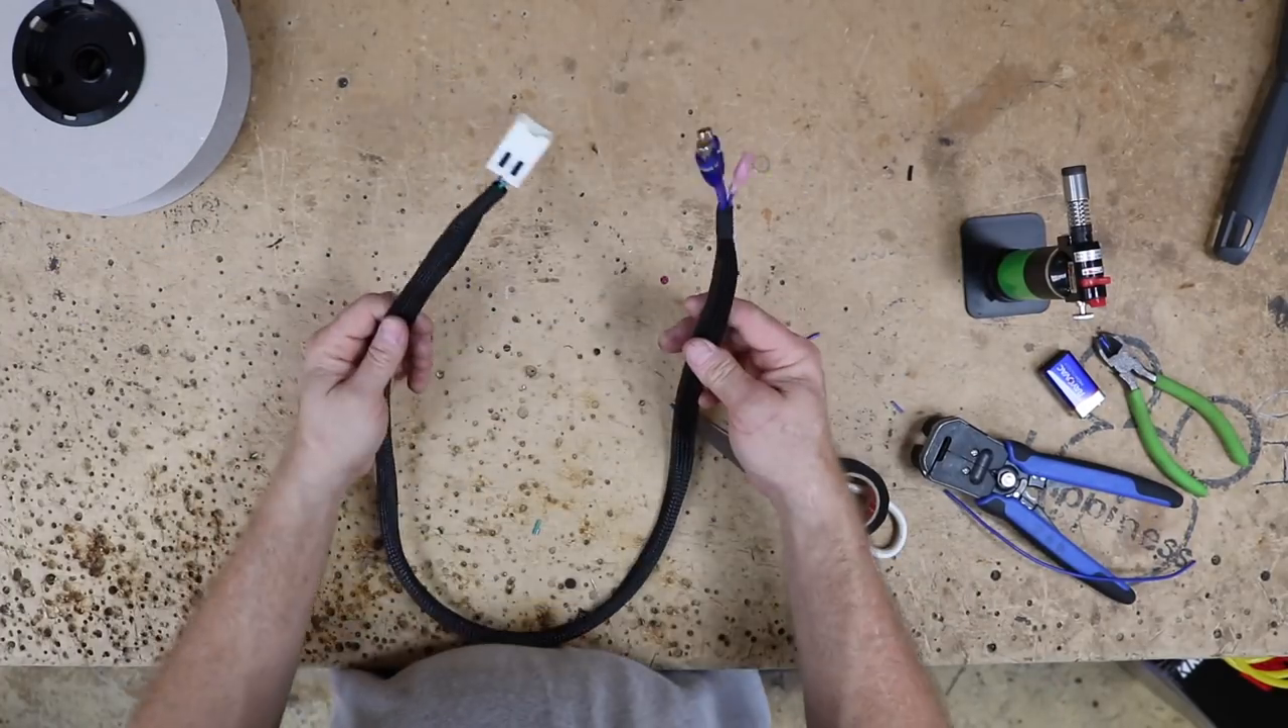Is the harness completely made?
Yes.